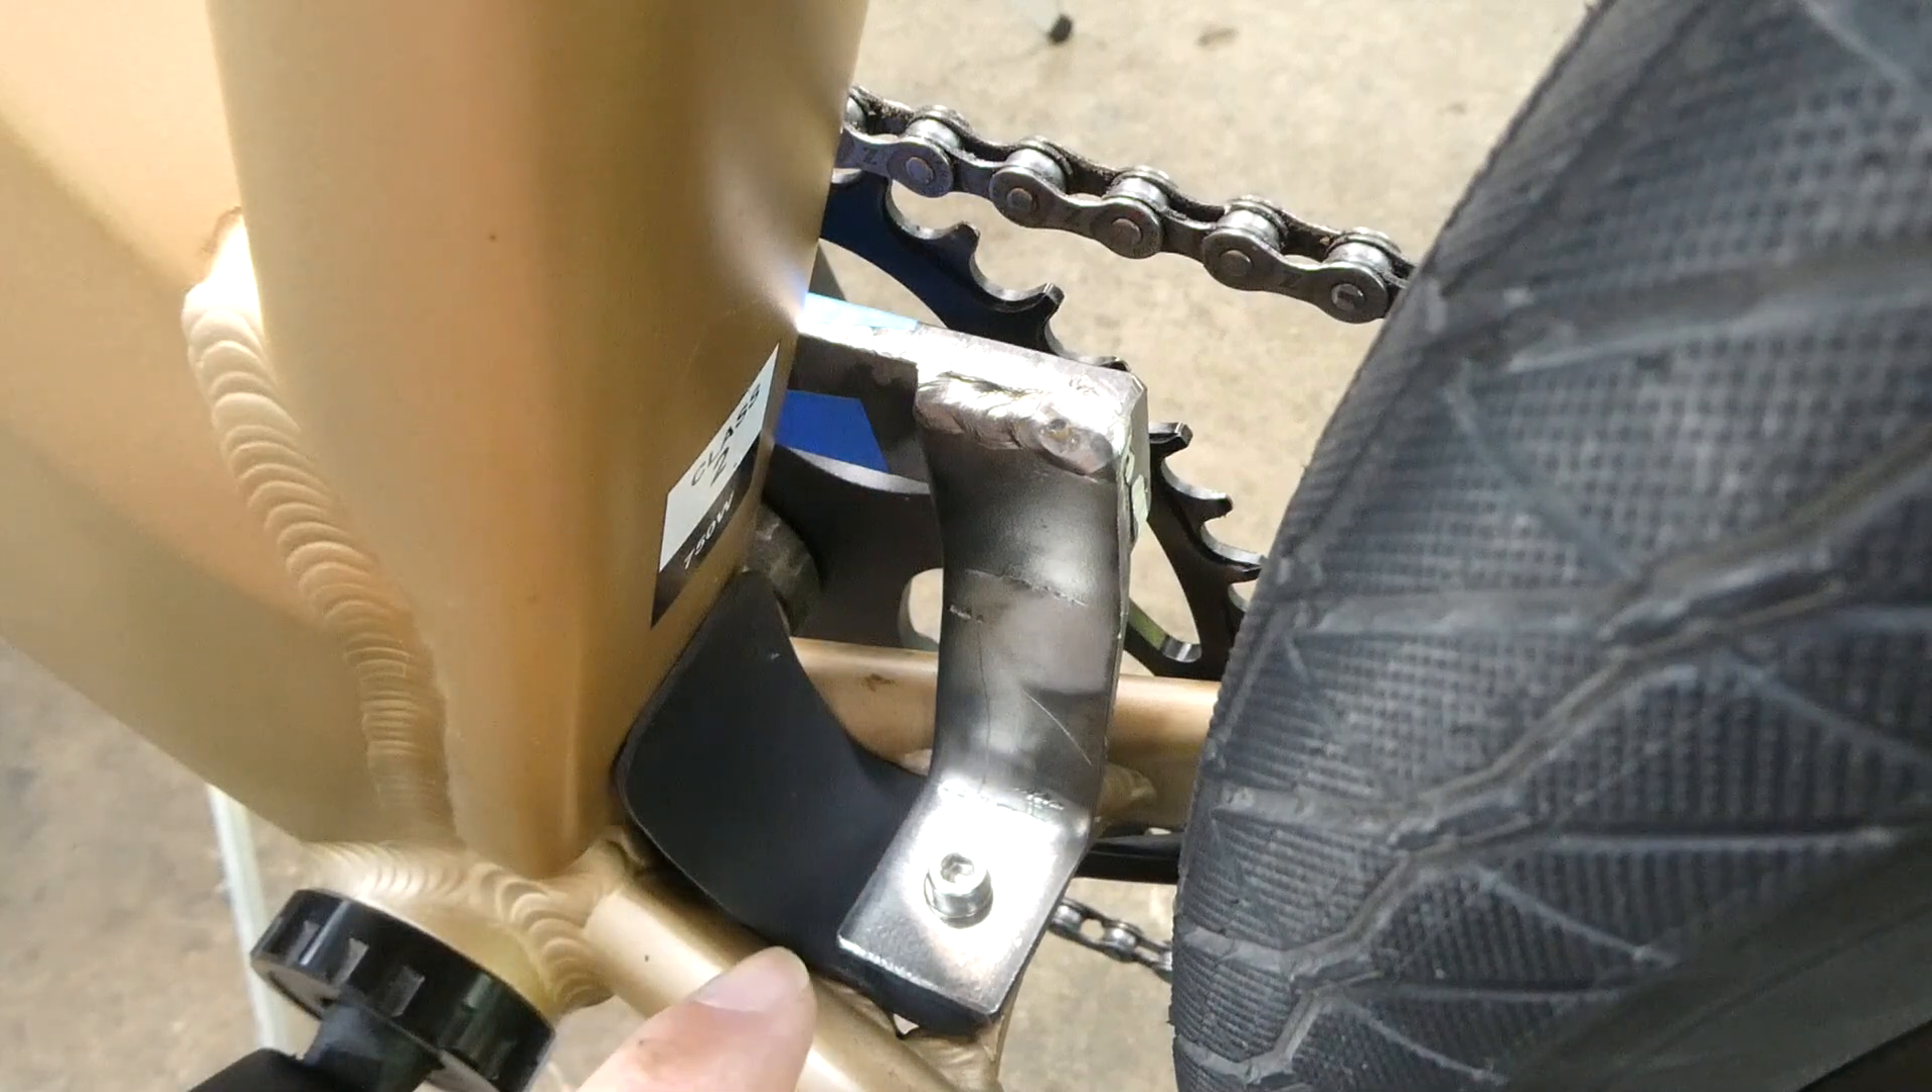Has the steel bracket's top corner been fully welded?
Yes.